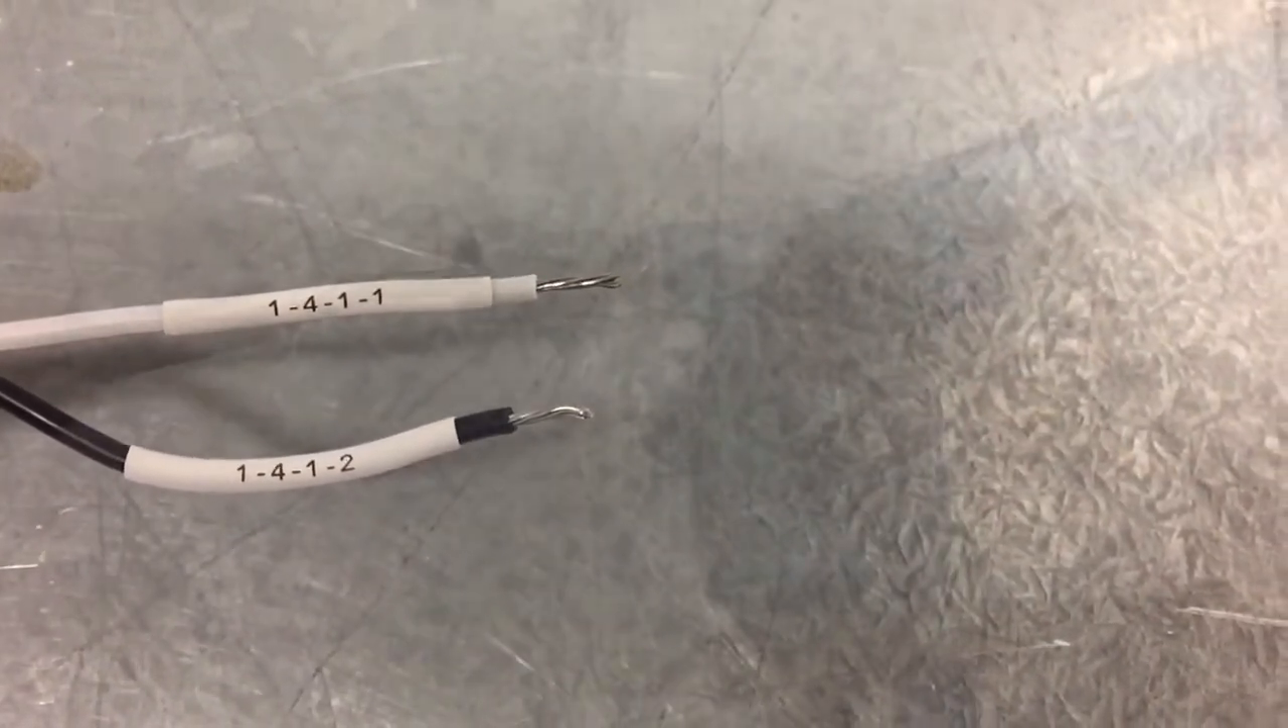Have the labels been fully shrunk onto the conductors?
Yes.